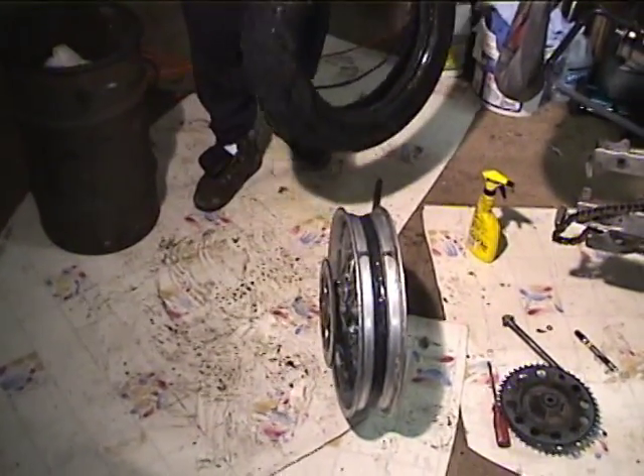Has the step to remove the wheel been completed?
Yes.